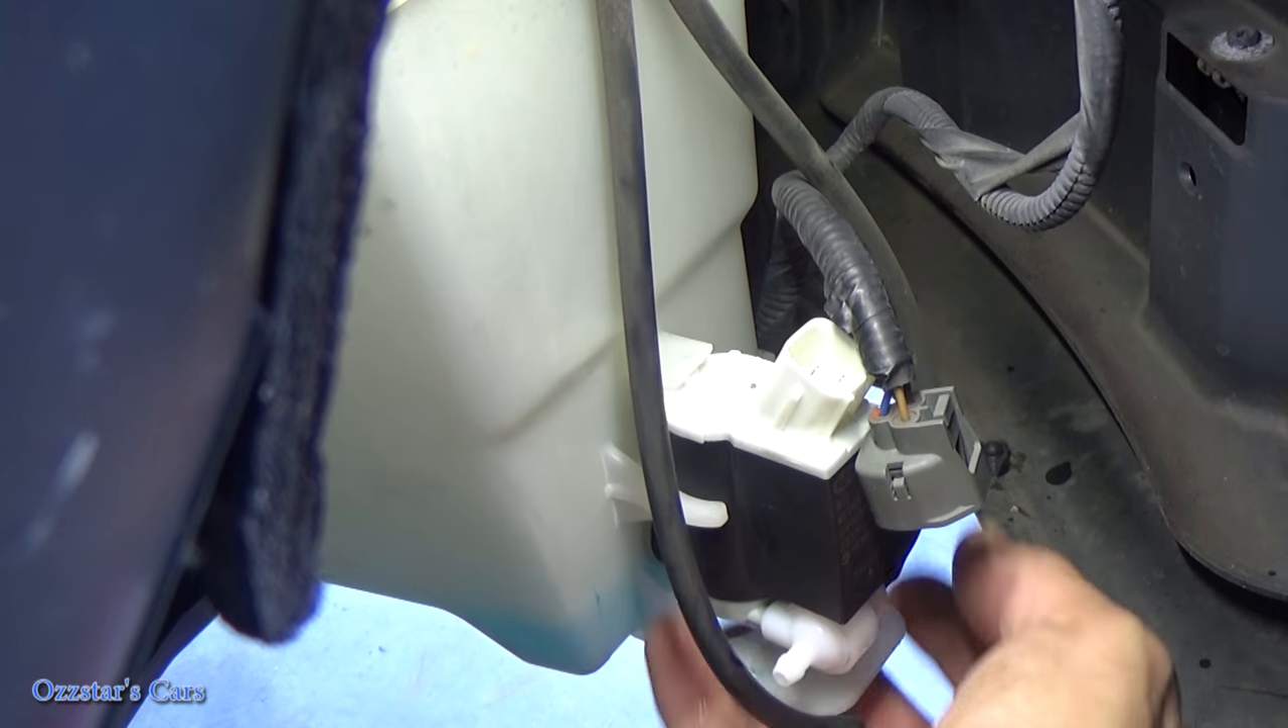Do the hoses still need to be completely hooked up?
Yes.